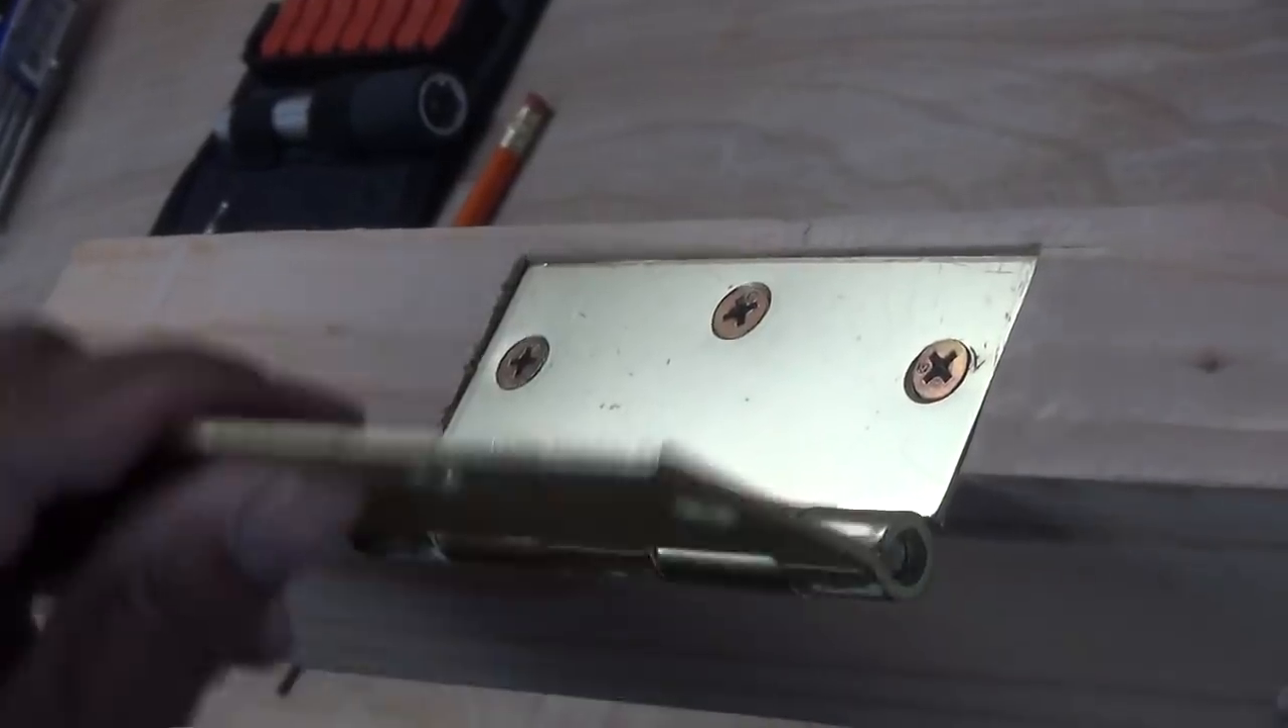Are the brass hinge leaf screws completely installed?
Yes.